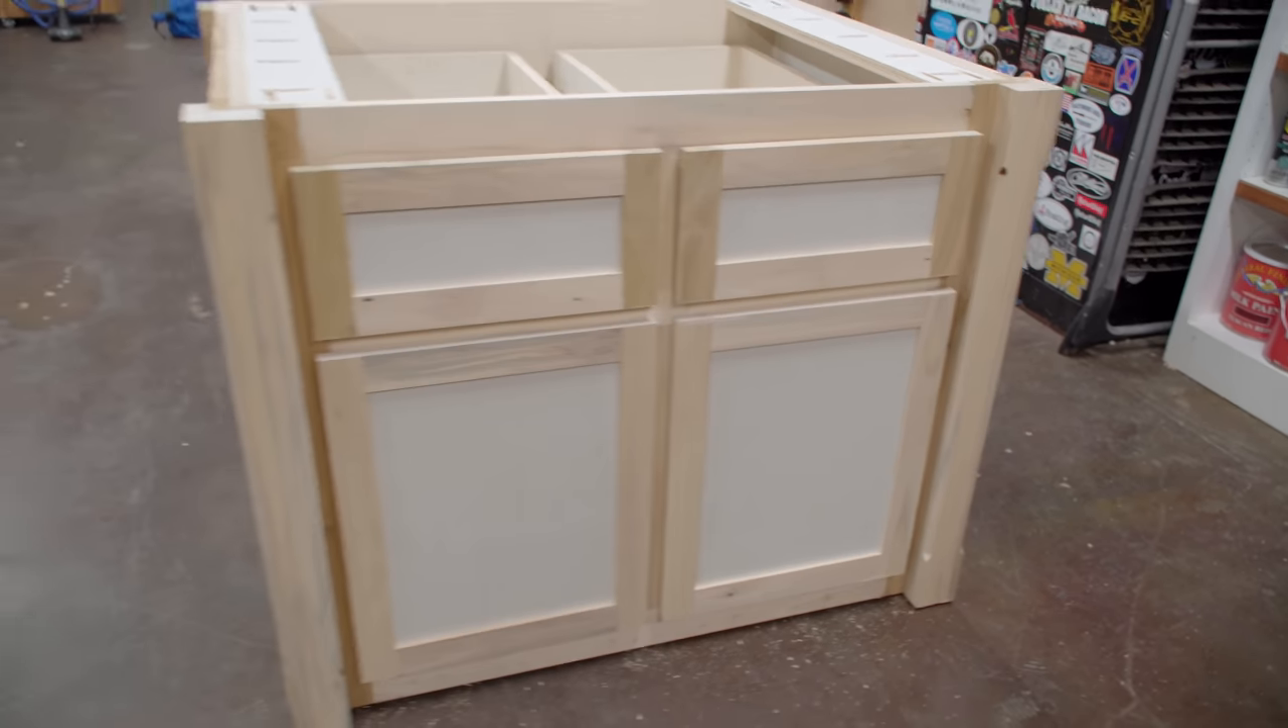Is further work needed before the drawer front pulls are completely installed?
Yes.